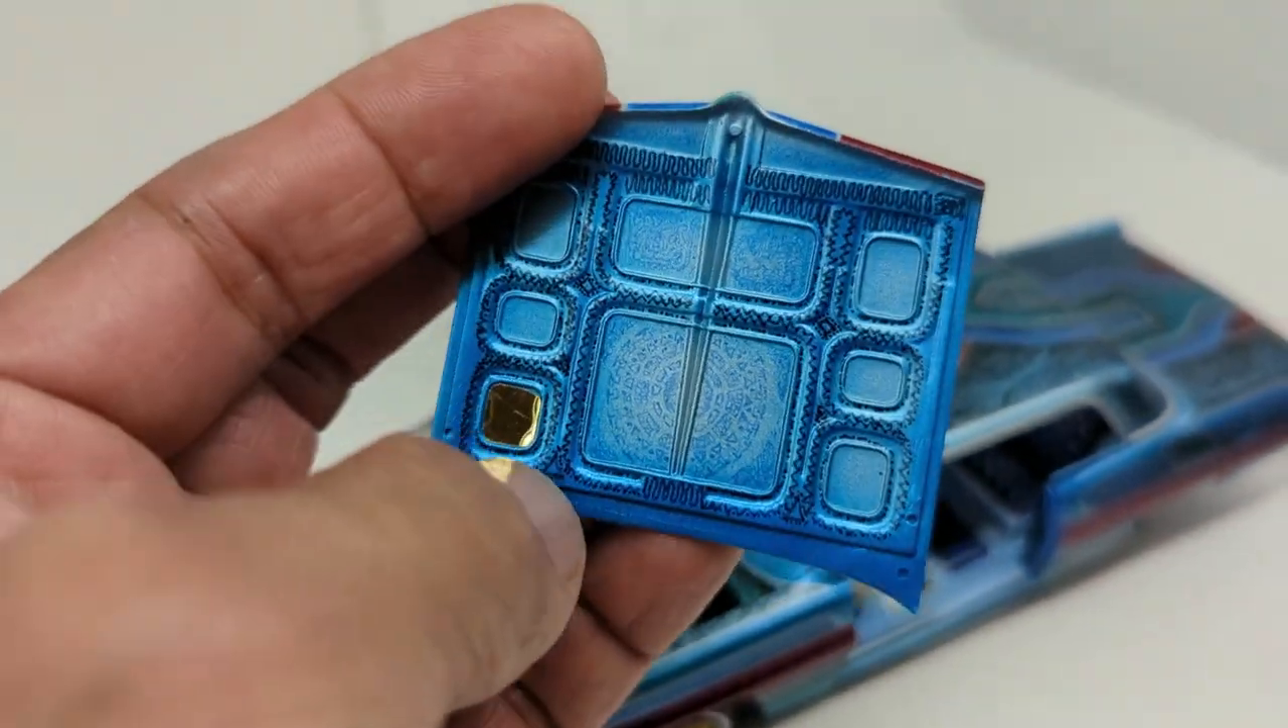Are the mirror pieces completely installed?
No.